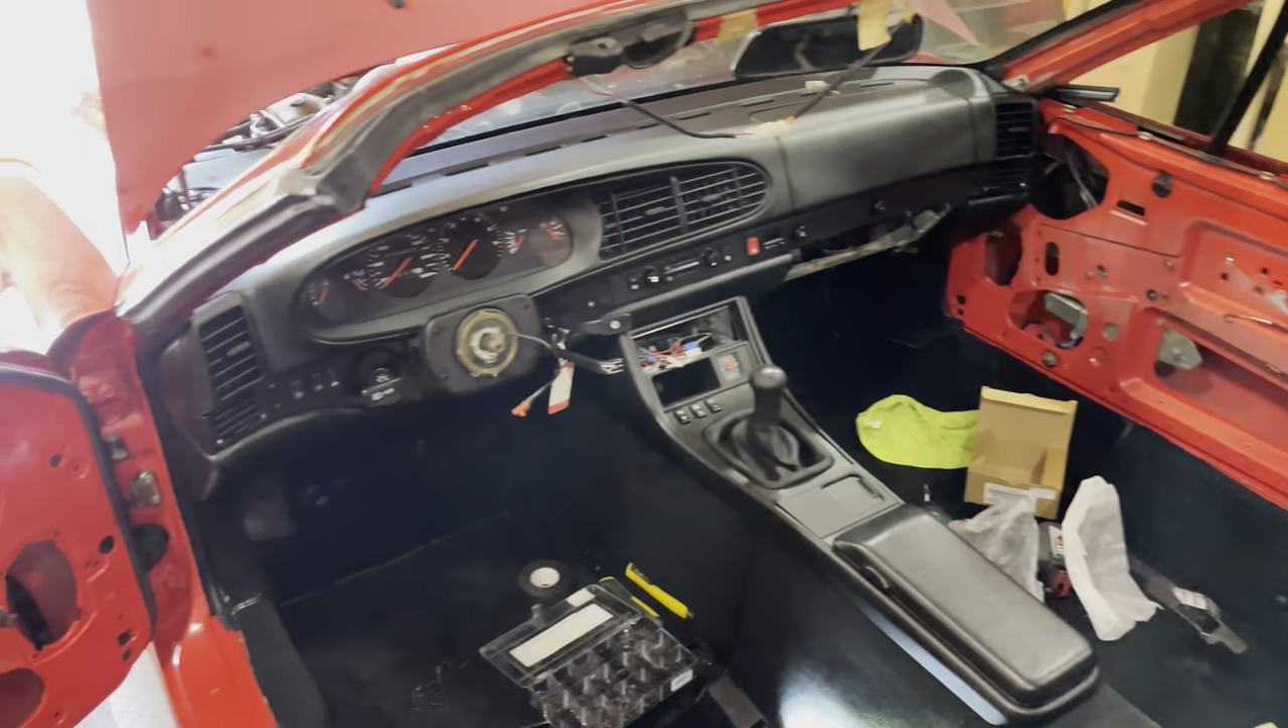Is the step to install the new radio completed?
No.